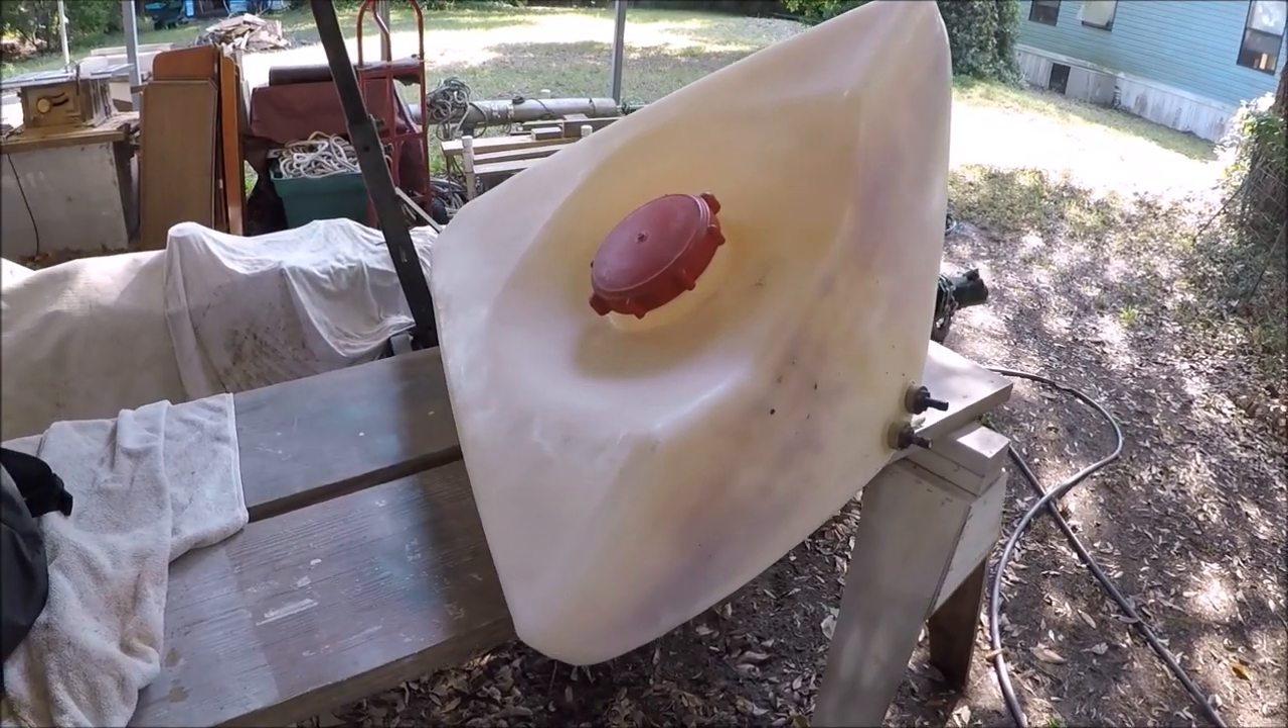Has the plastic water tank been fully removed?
Yes.